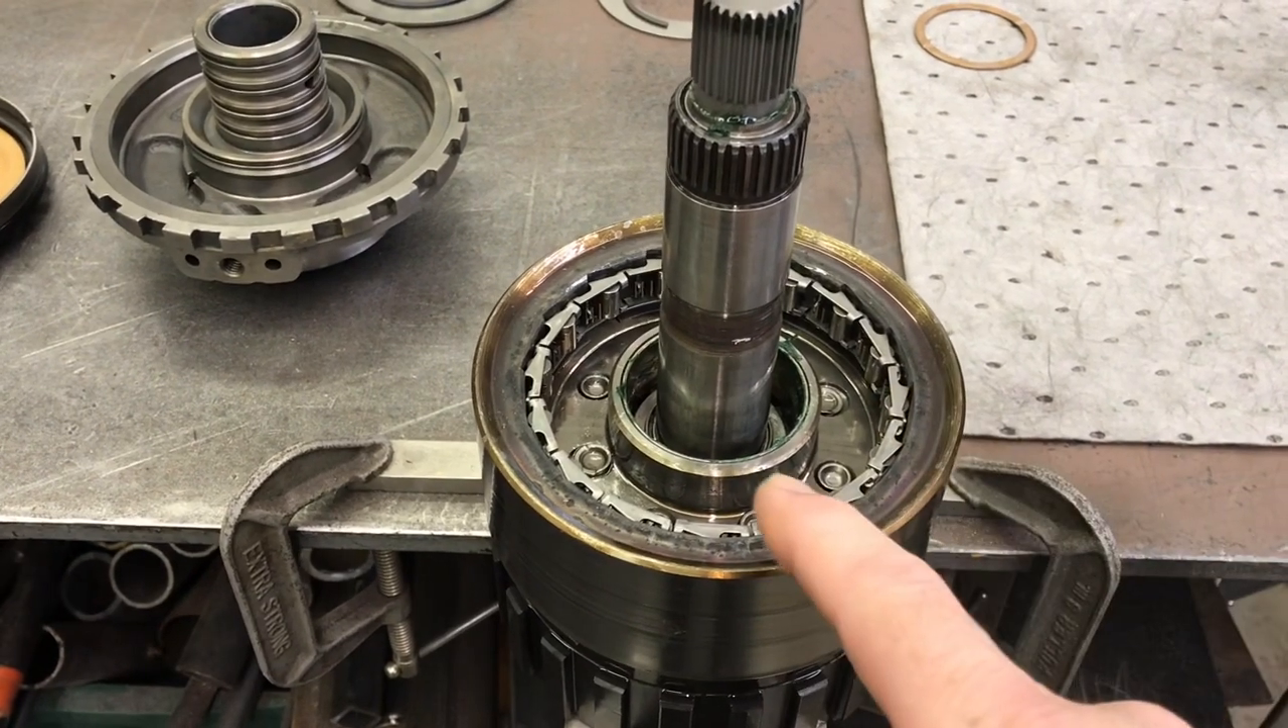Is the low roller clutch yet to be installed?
No.